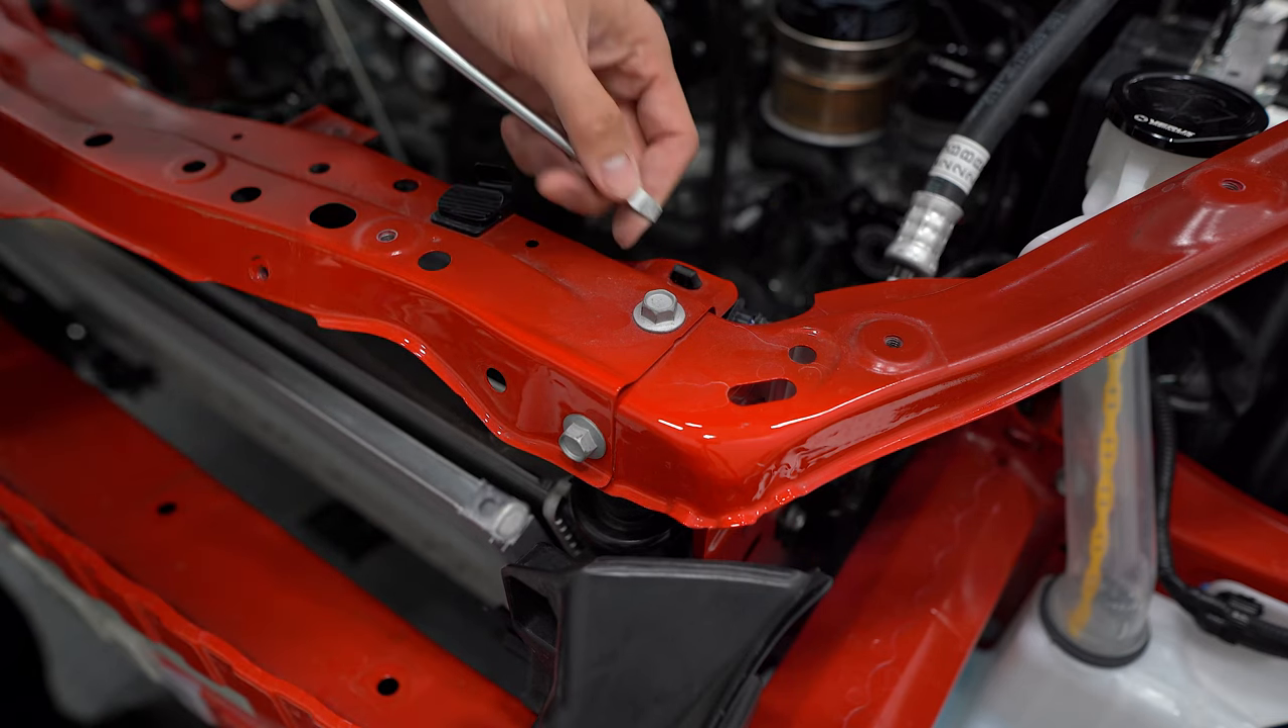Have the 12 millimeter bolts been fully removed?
No.